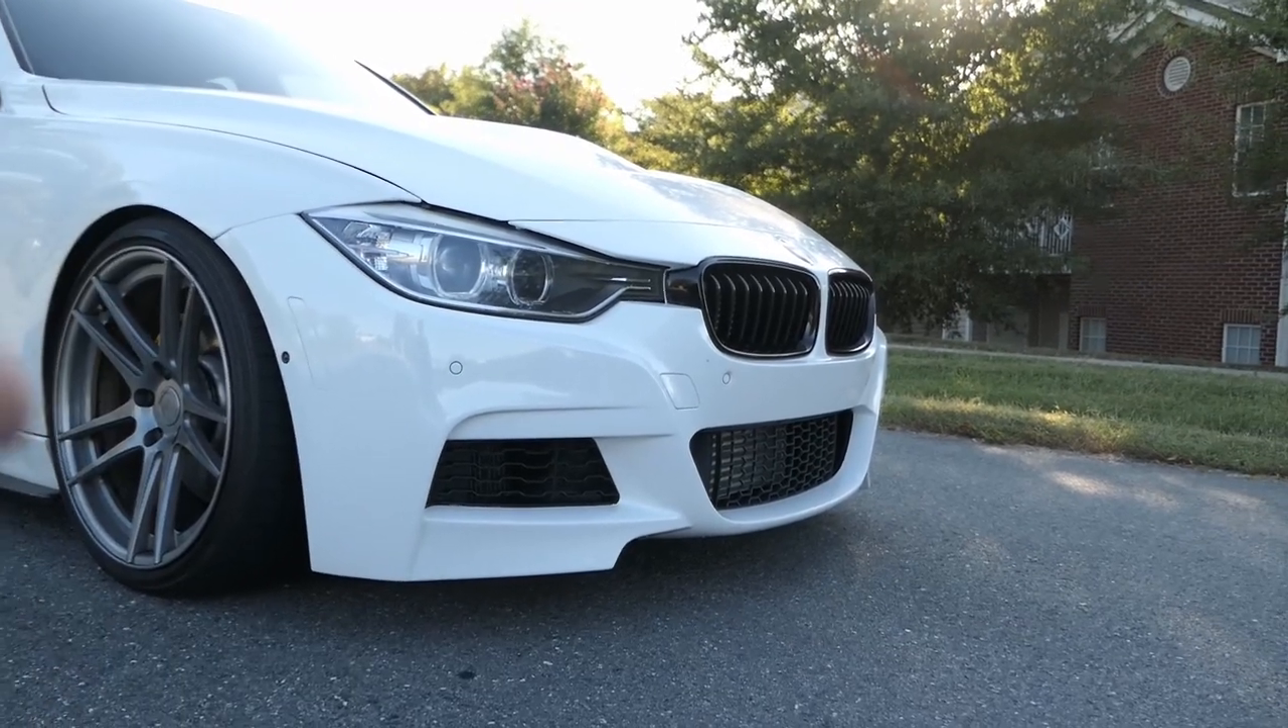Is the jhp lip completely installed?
No.